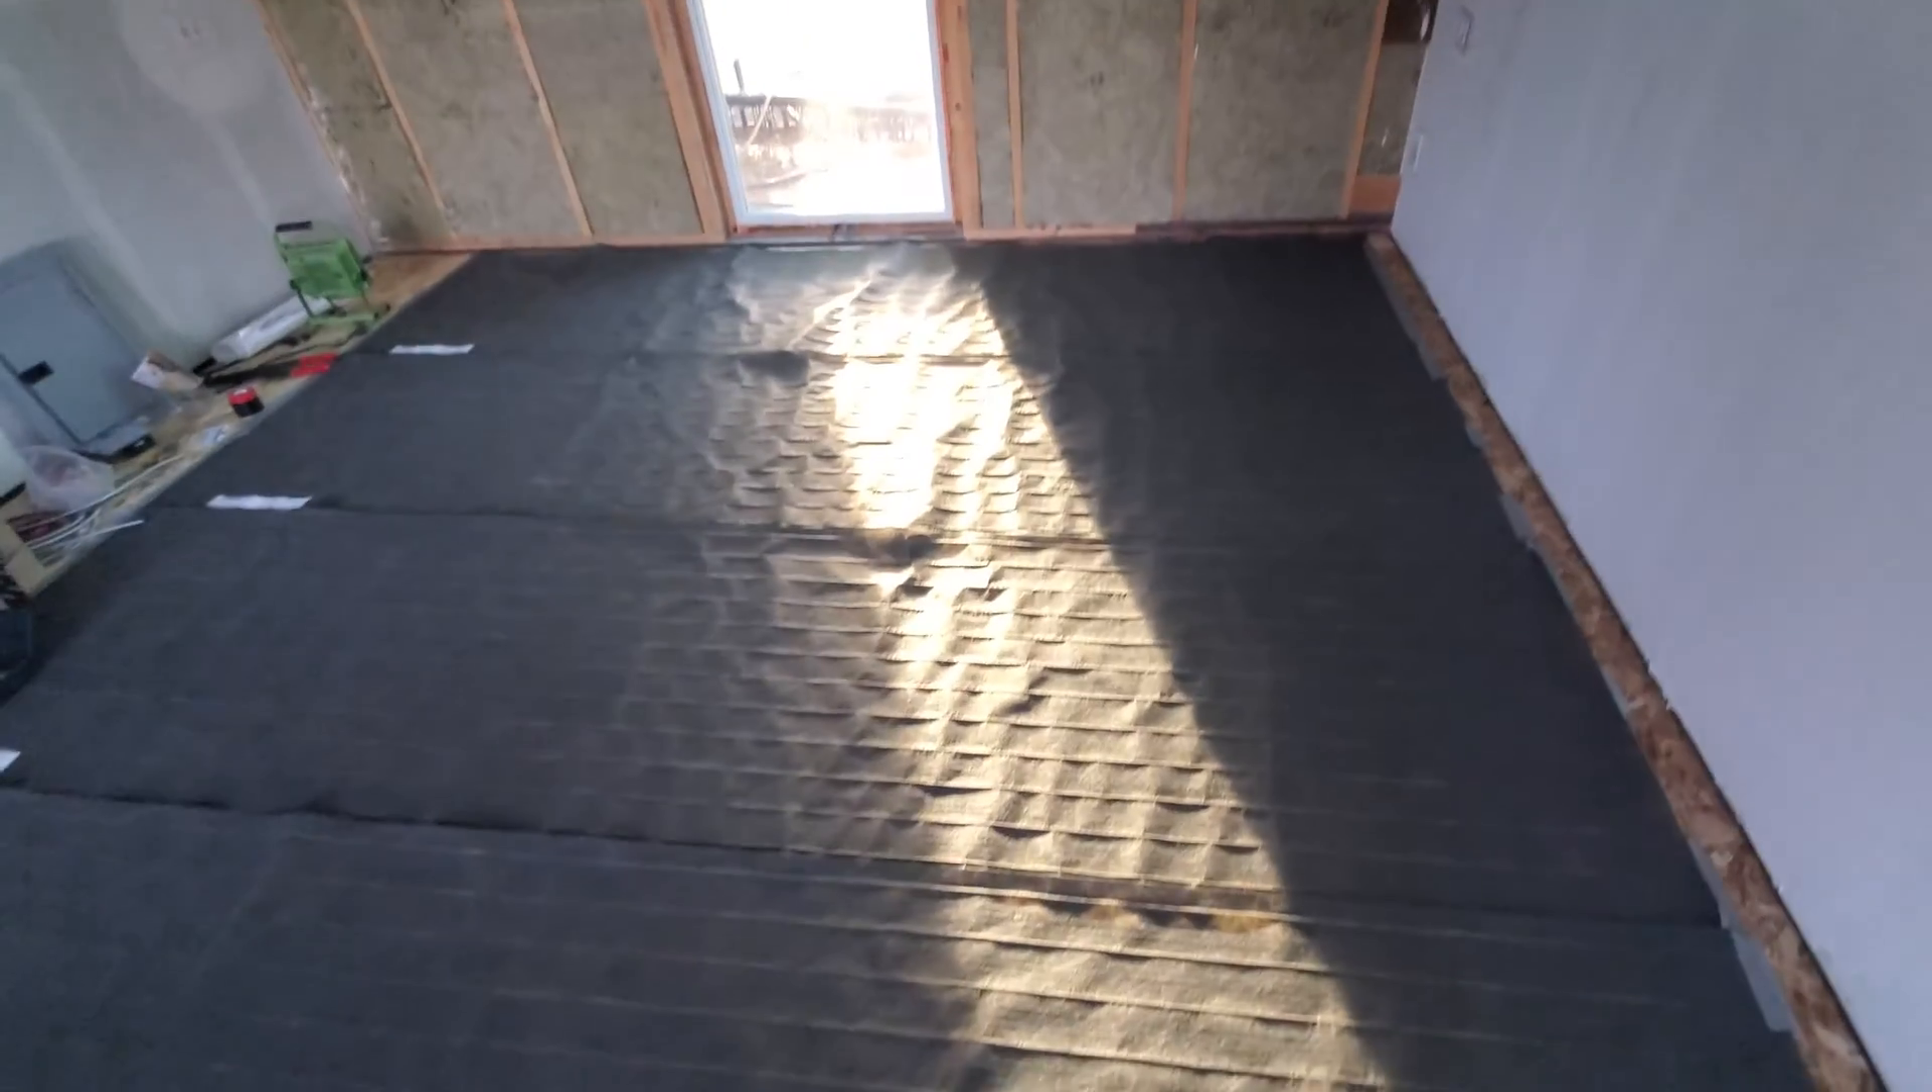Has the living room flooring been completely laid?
No.